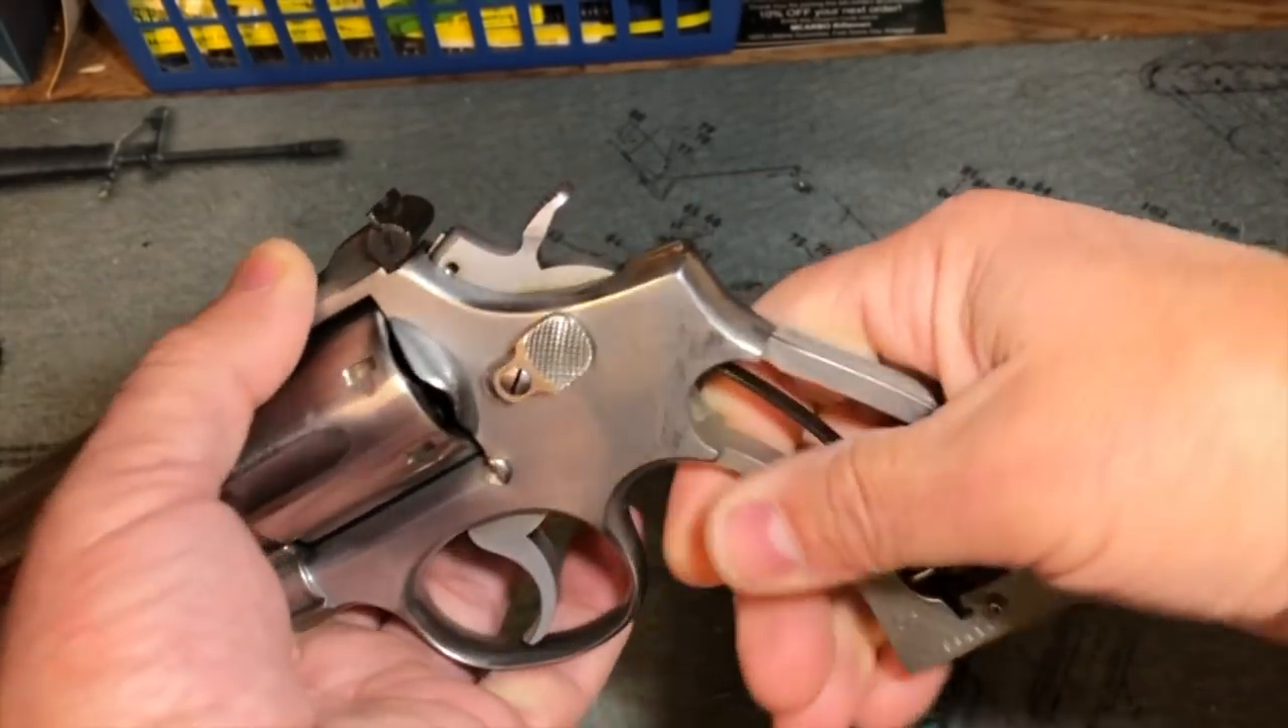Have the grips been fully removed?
Yes.